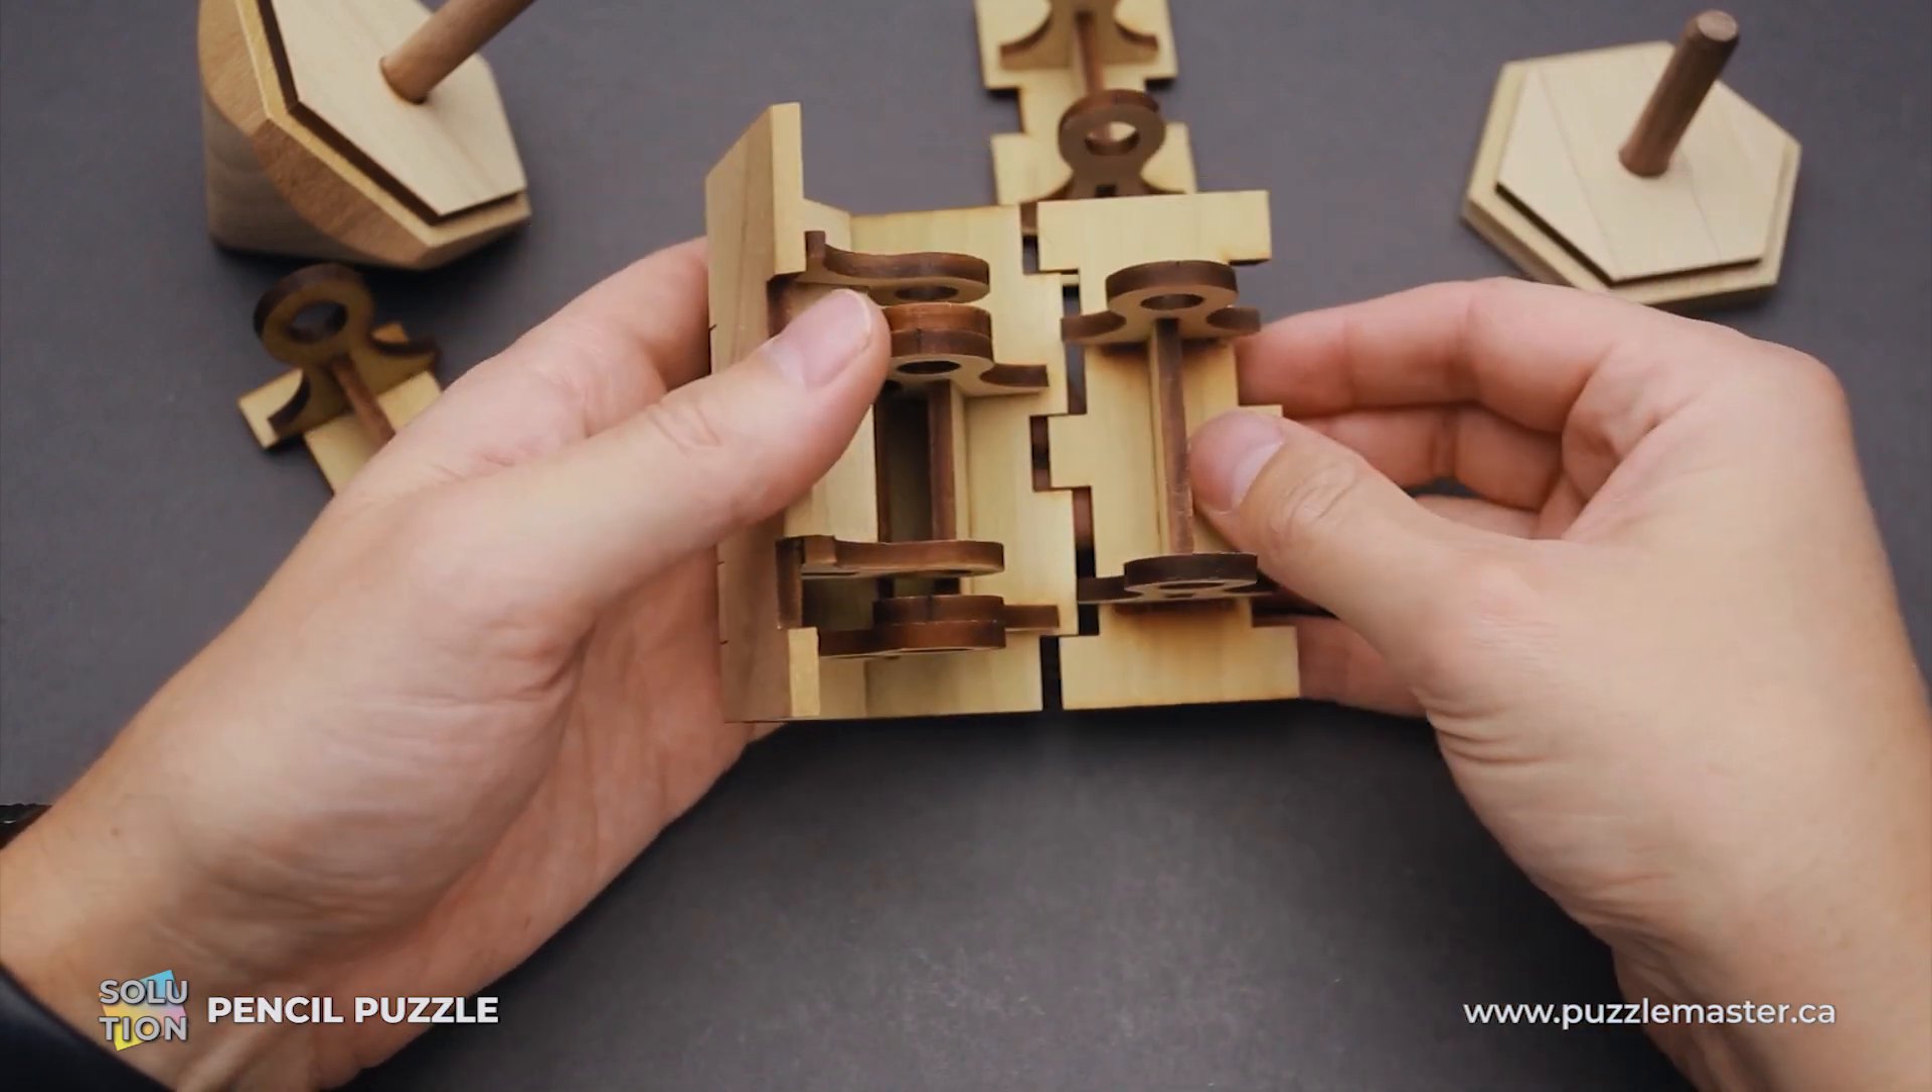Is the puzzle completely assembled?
No.